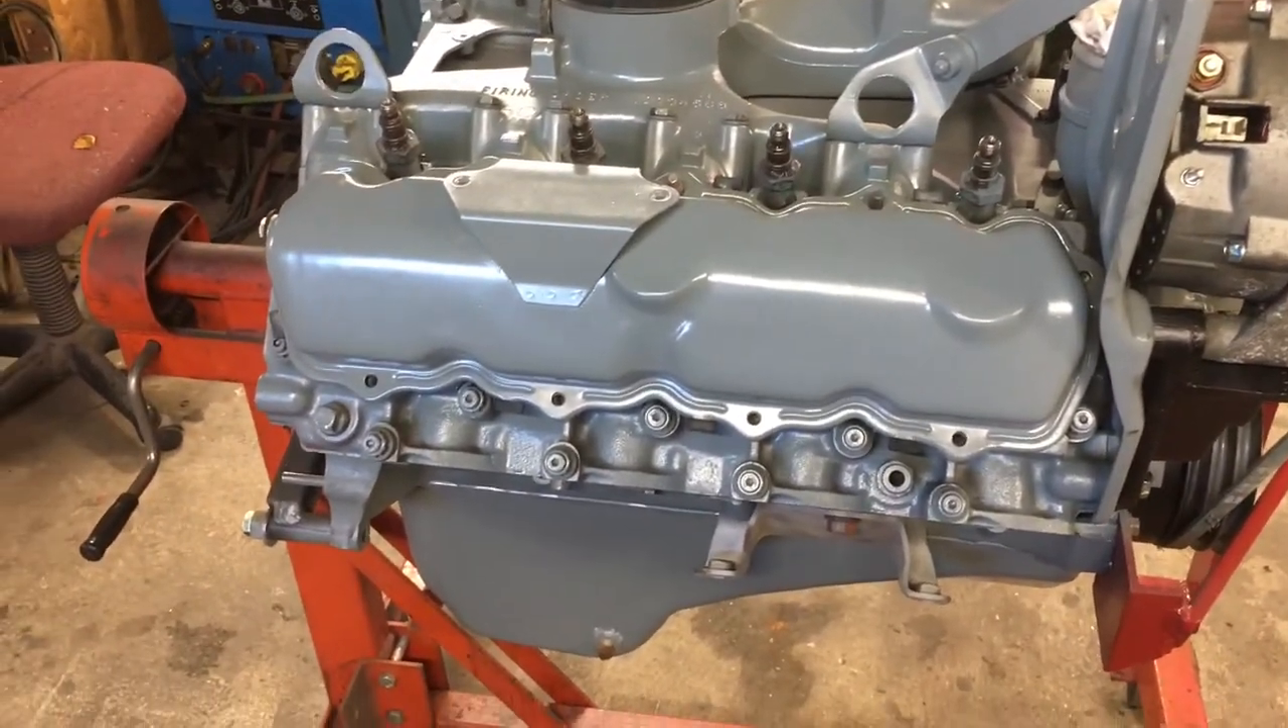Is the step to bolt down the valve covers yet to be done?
Yes.